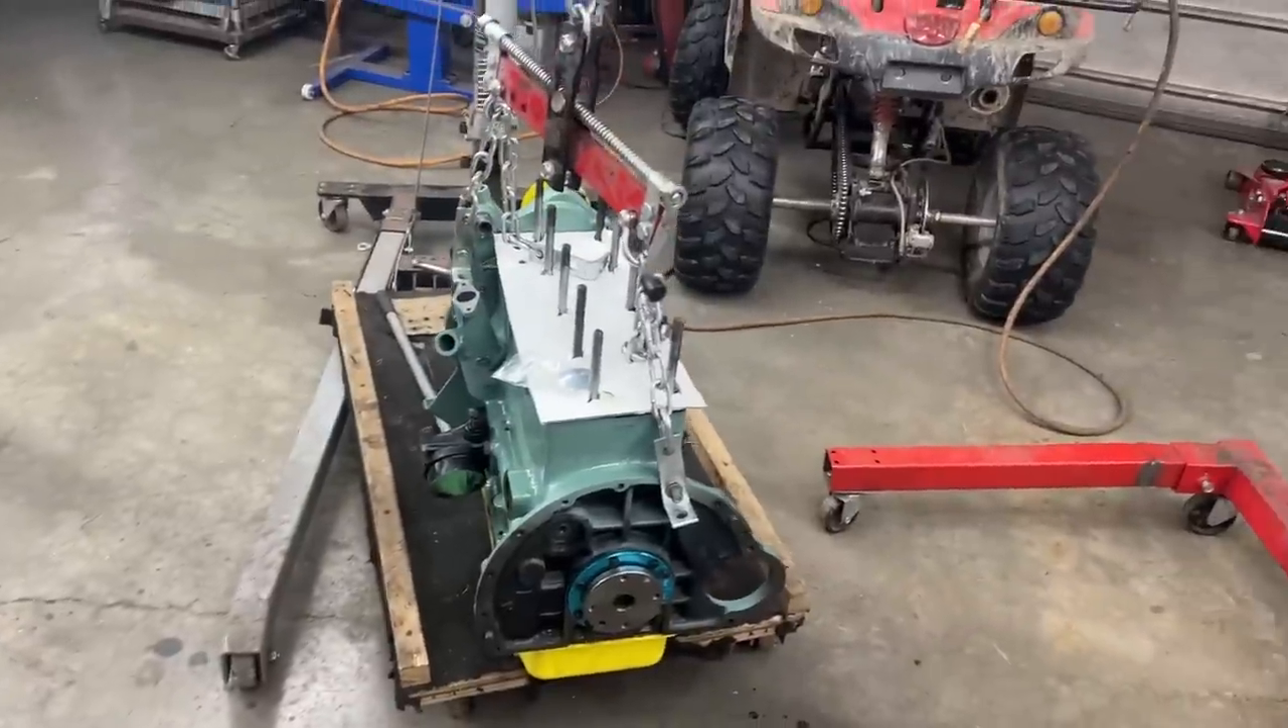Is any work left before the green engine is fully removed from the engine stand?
No.